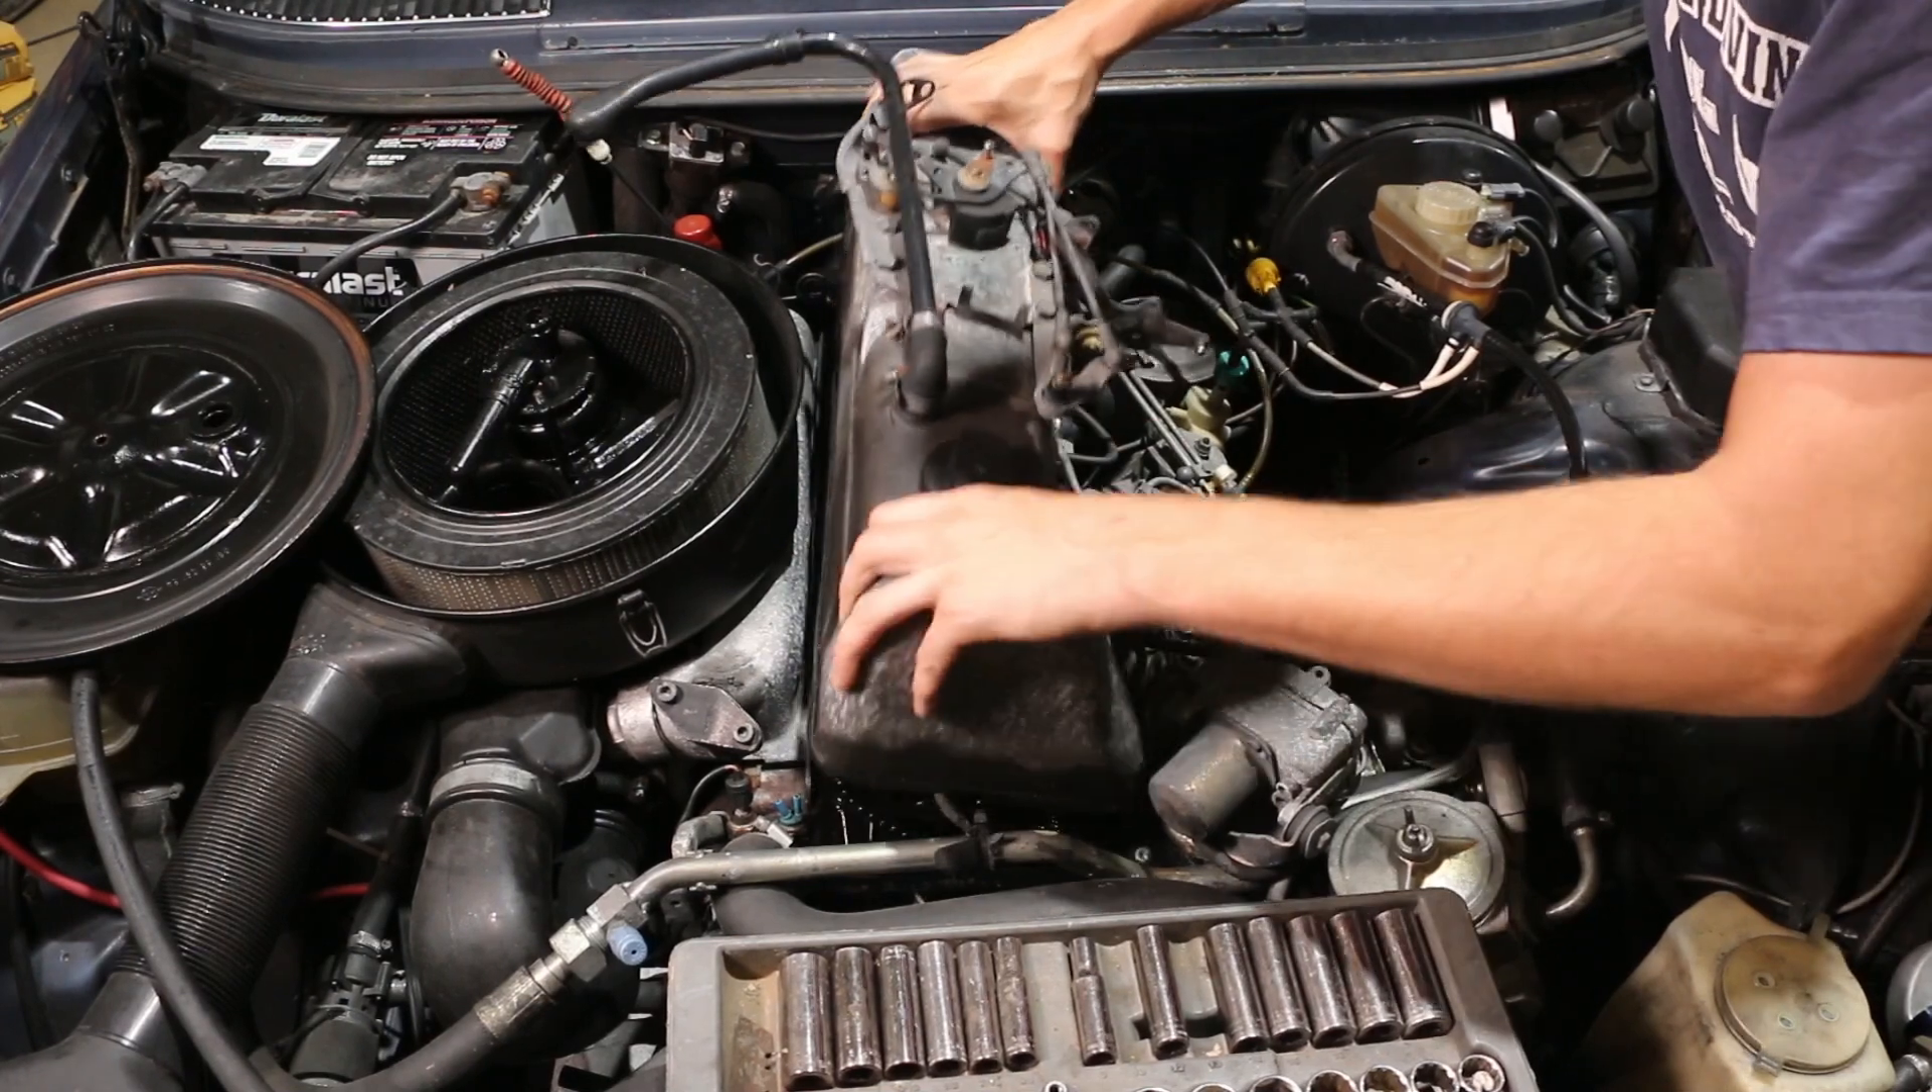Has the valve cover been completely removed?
No.